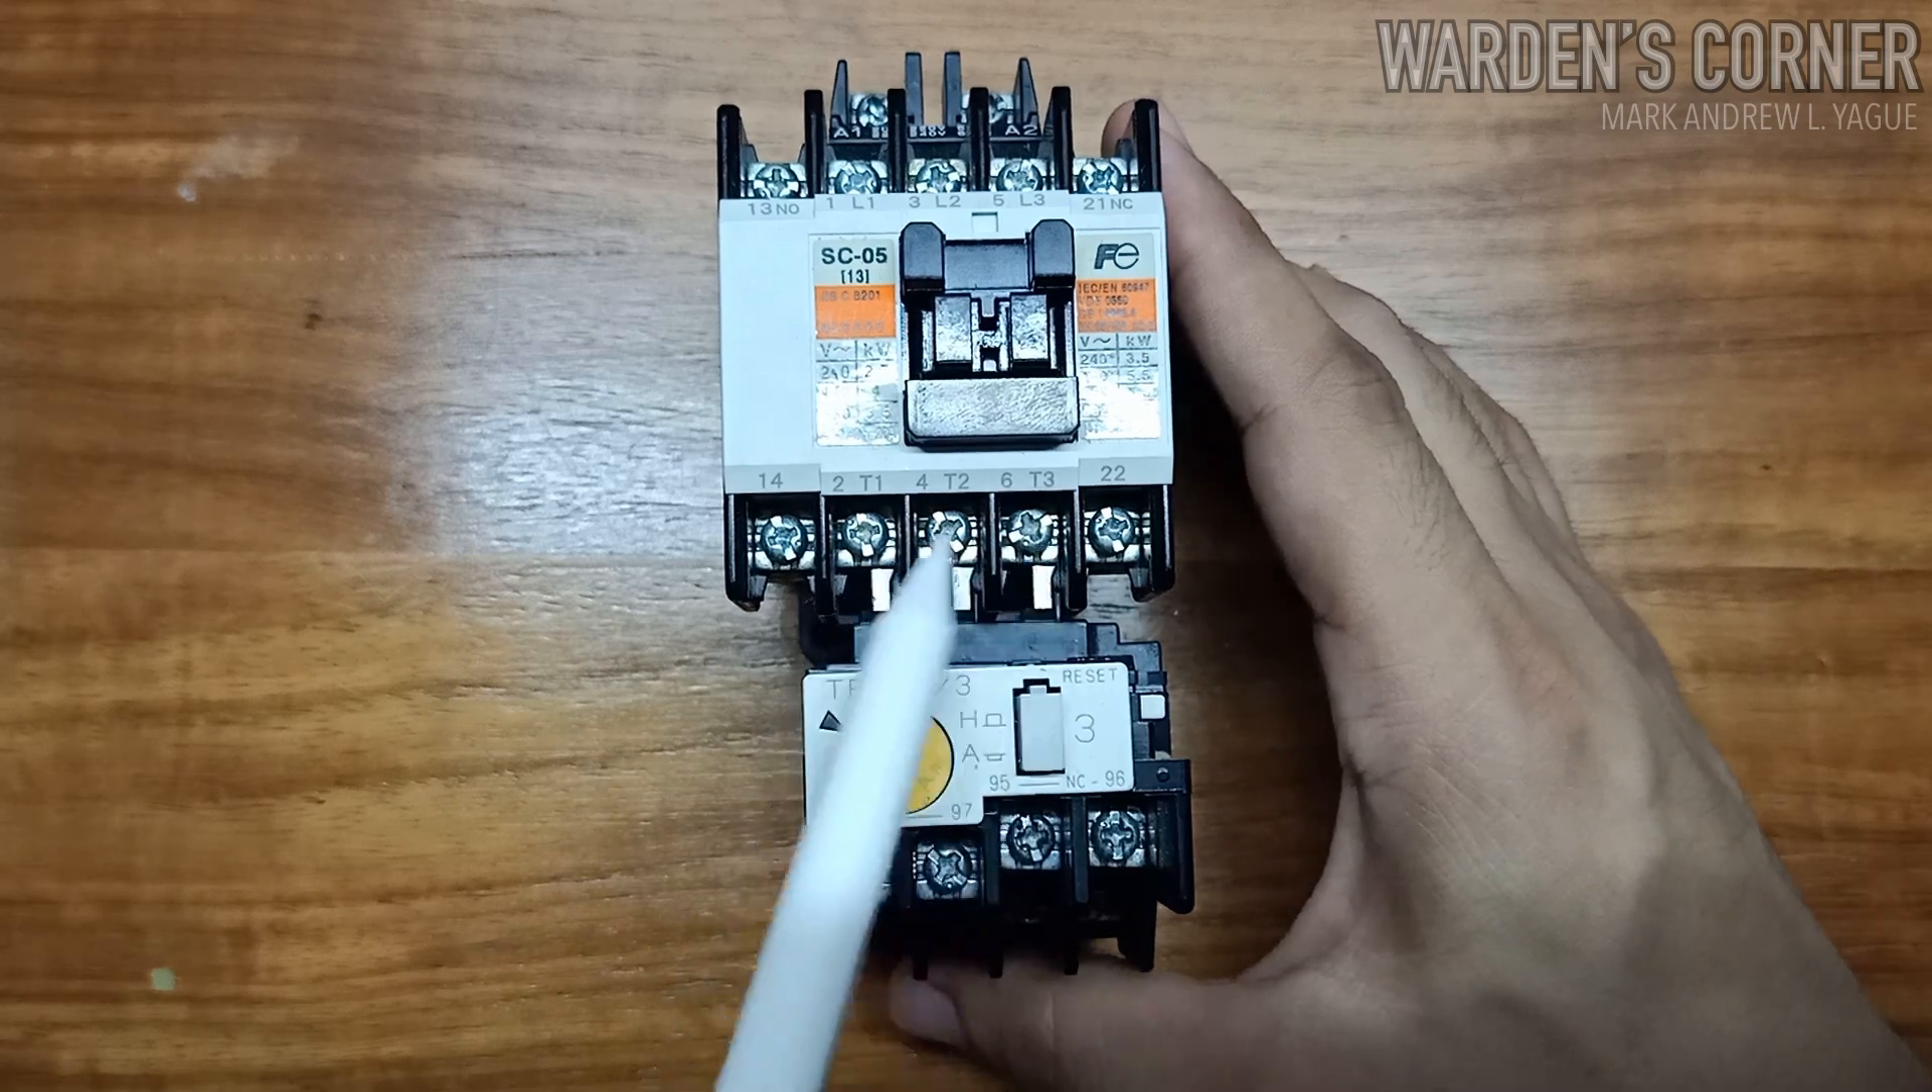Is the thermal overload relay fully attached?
Yes.